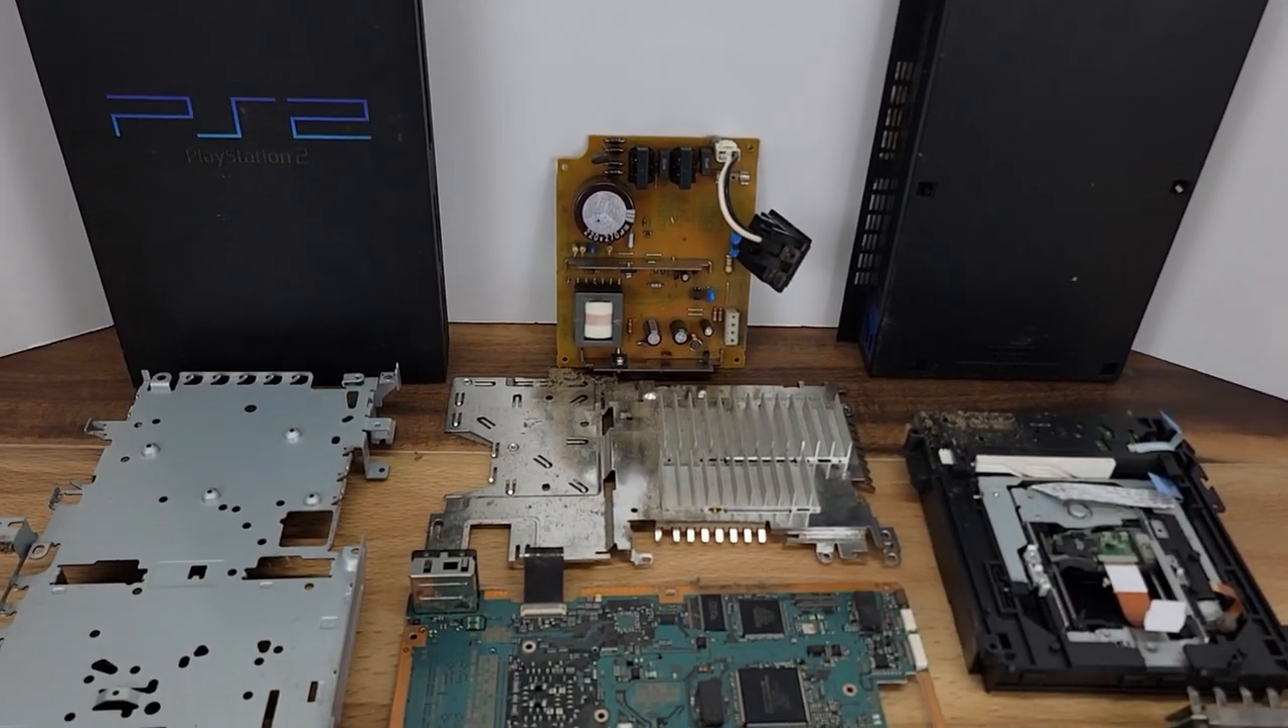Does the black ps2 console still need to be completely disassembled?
No.